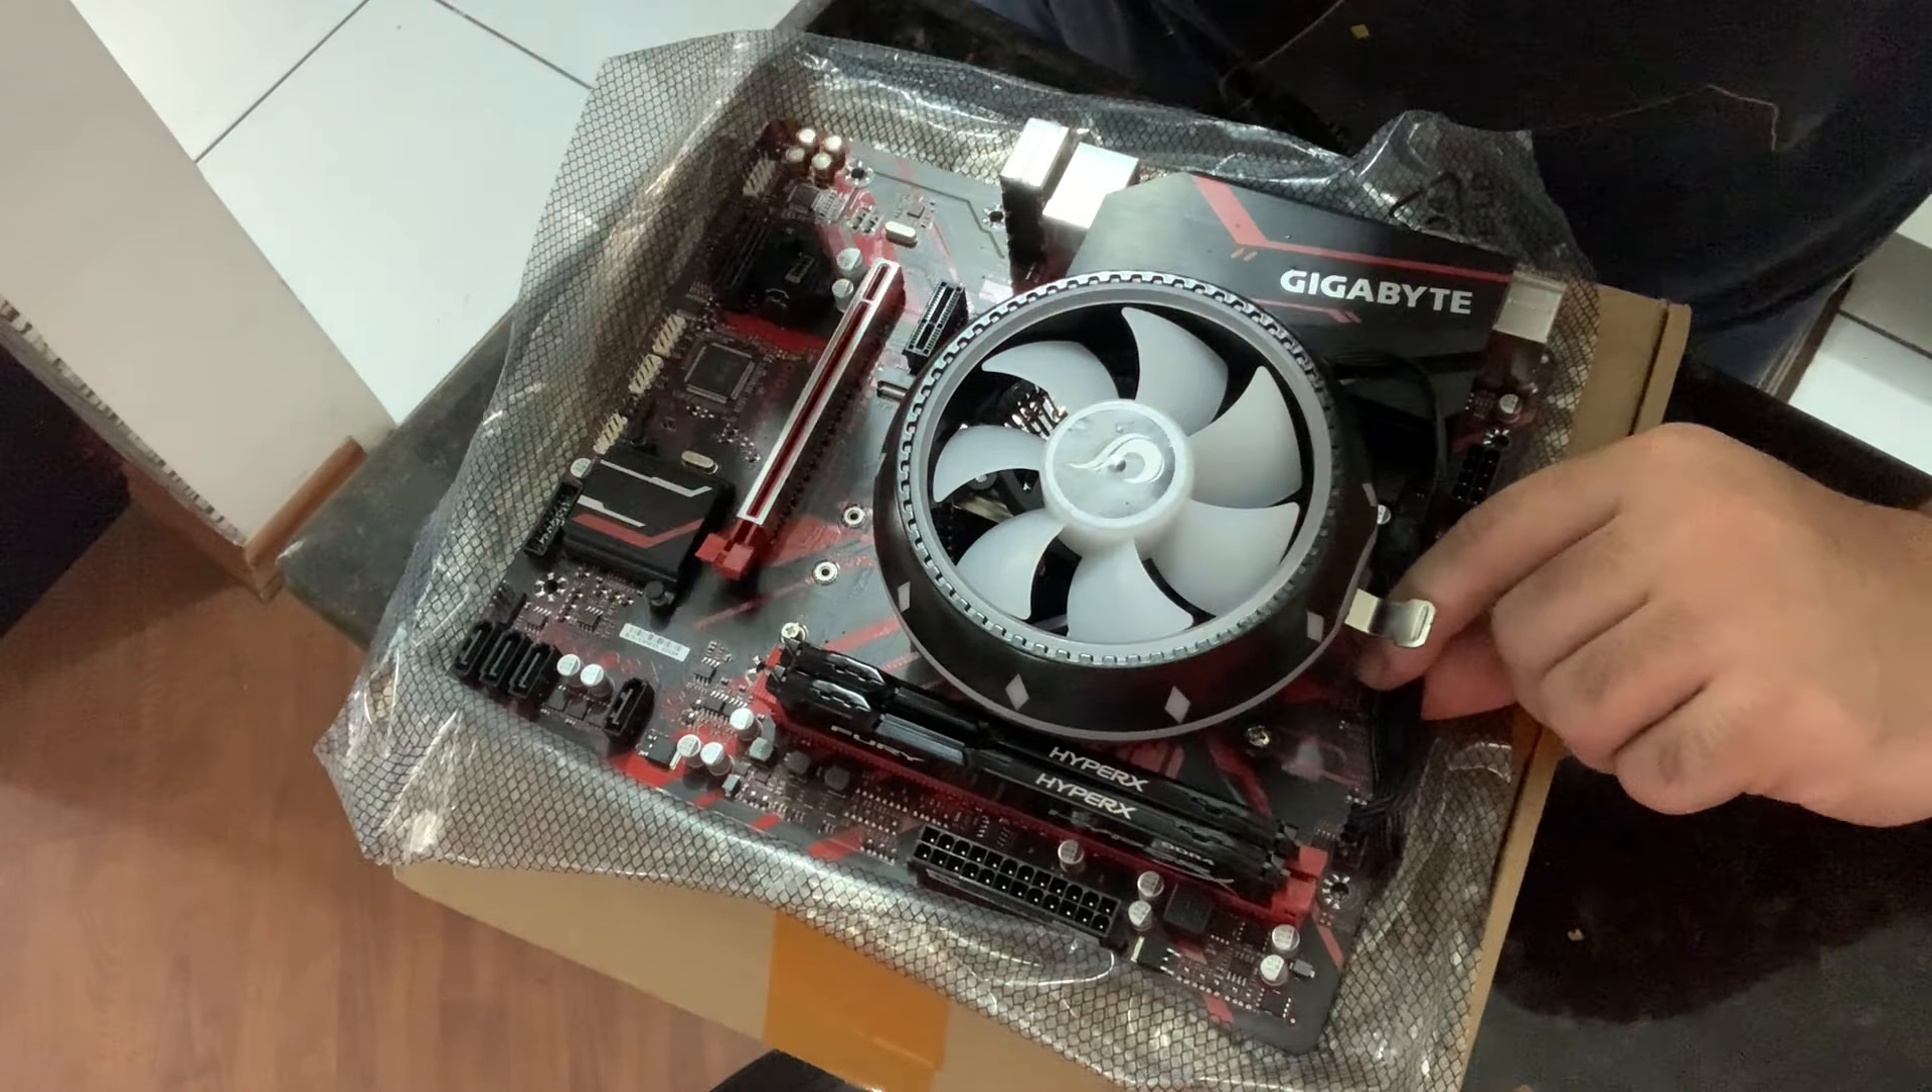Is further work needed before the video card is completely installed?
Yes.